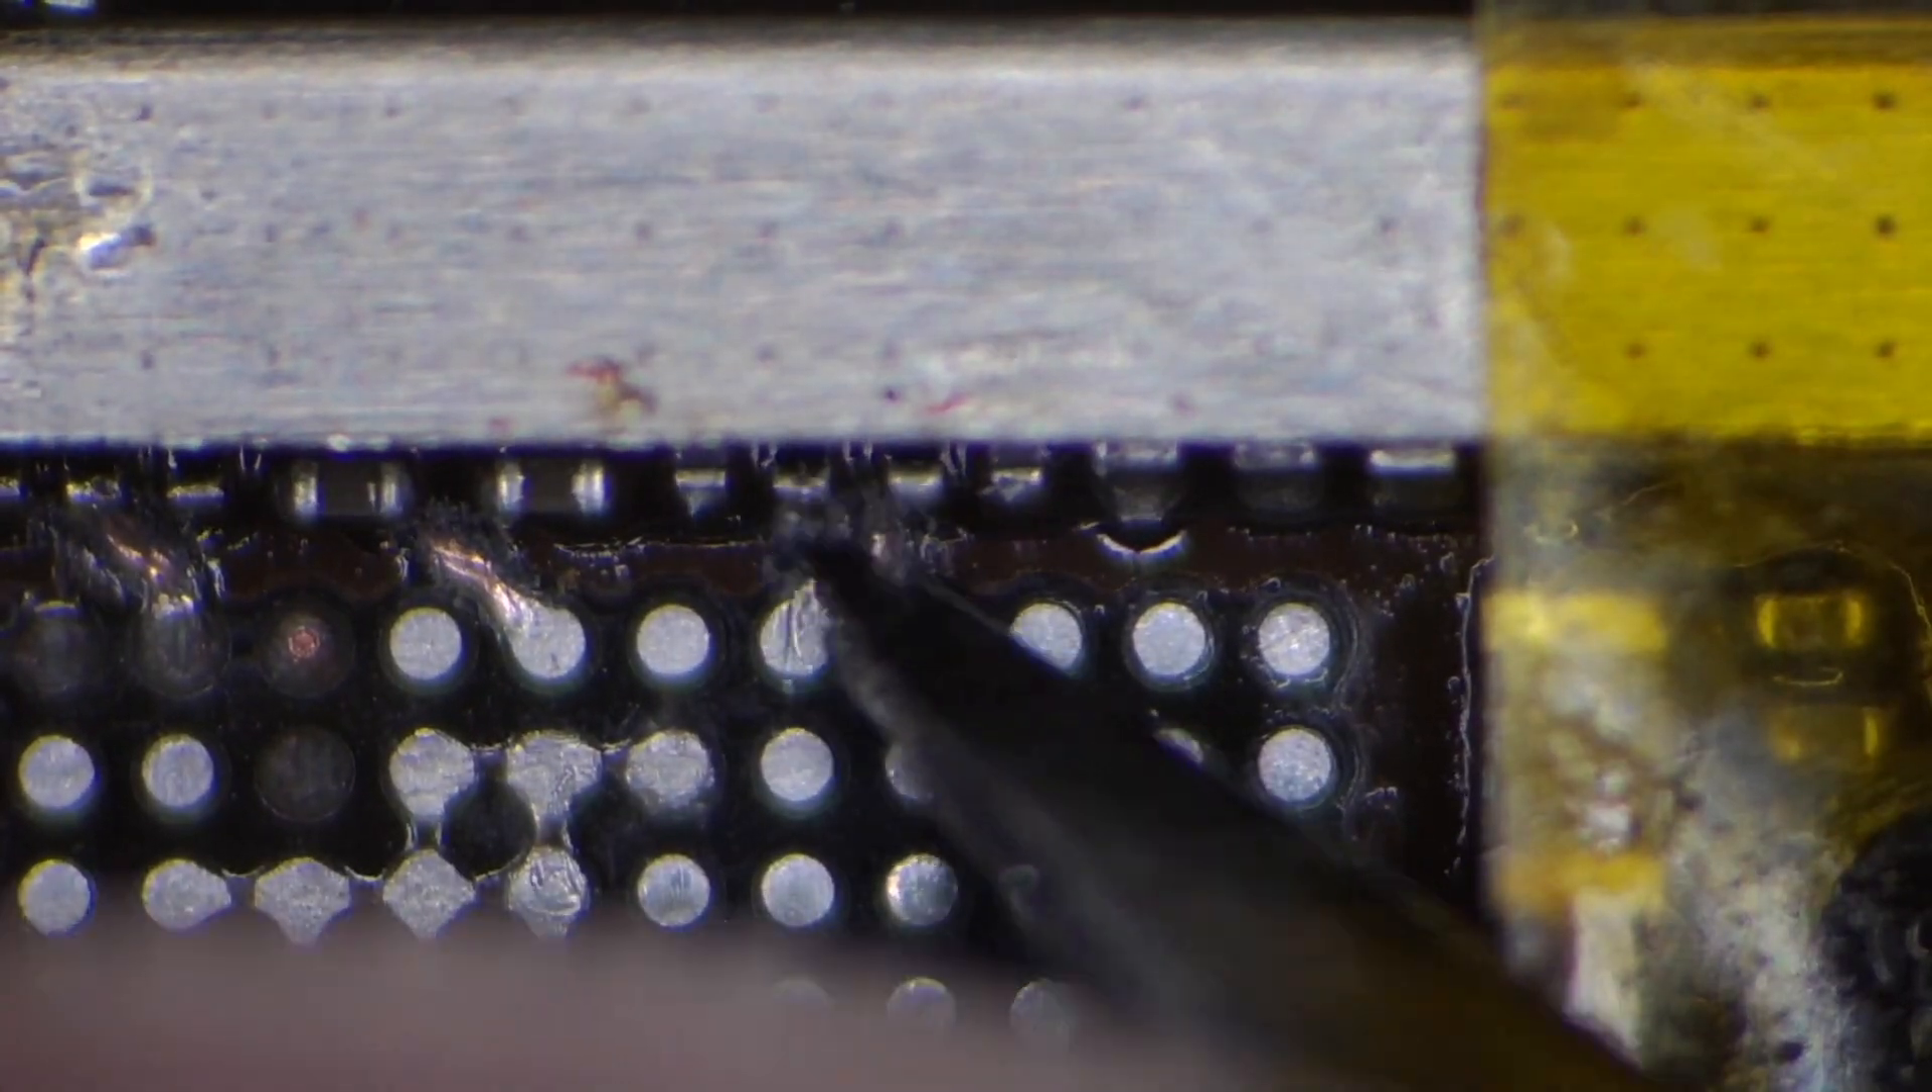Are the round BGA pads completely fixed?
No.